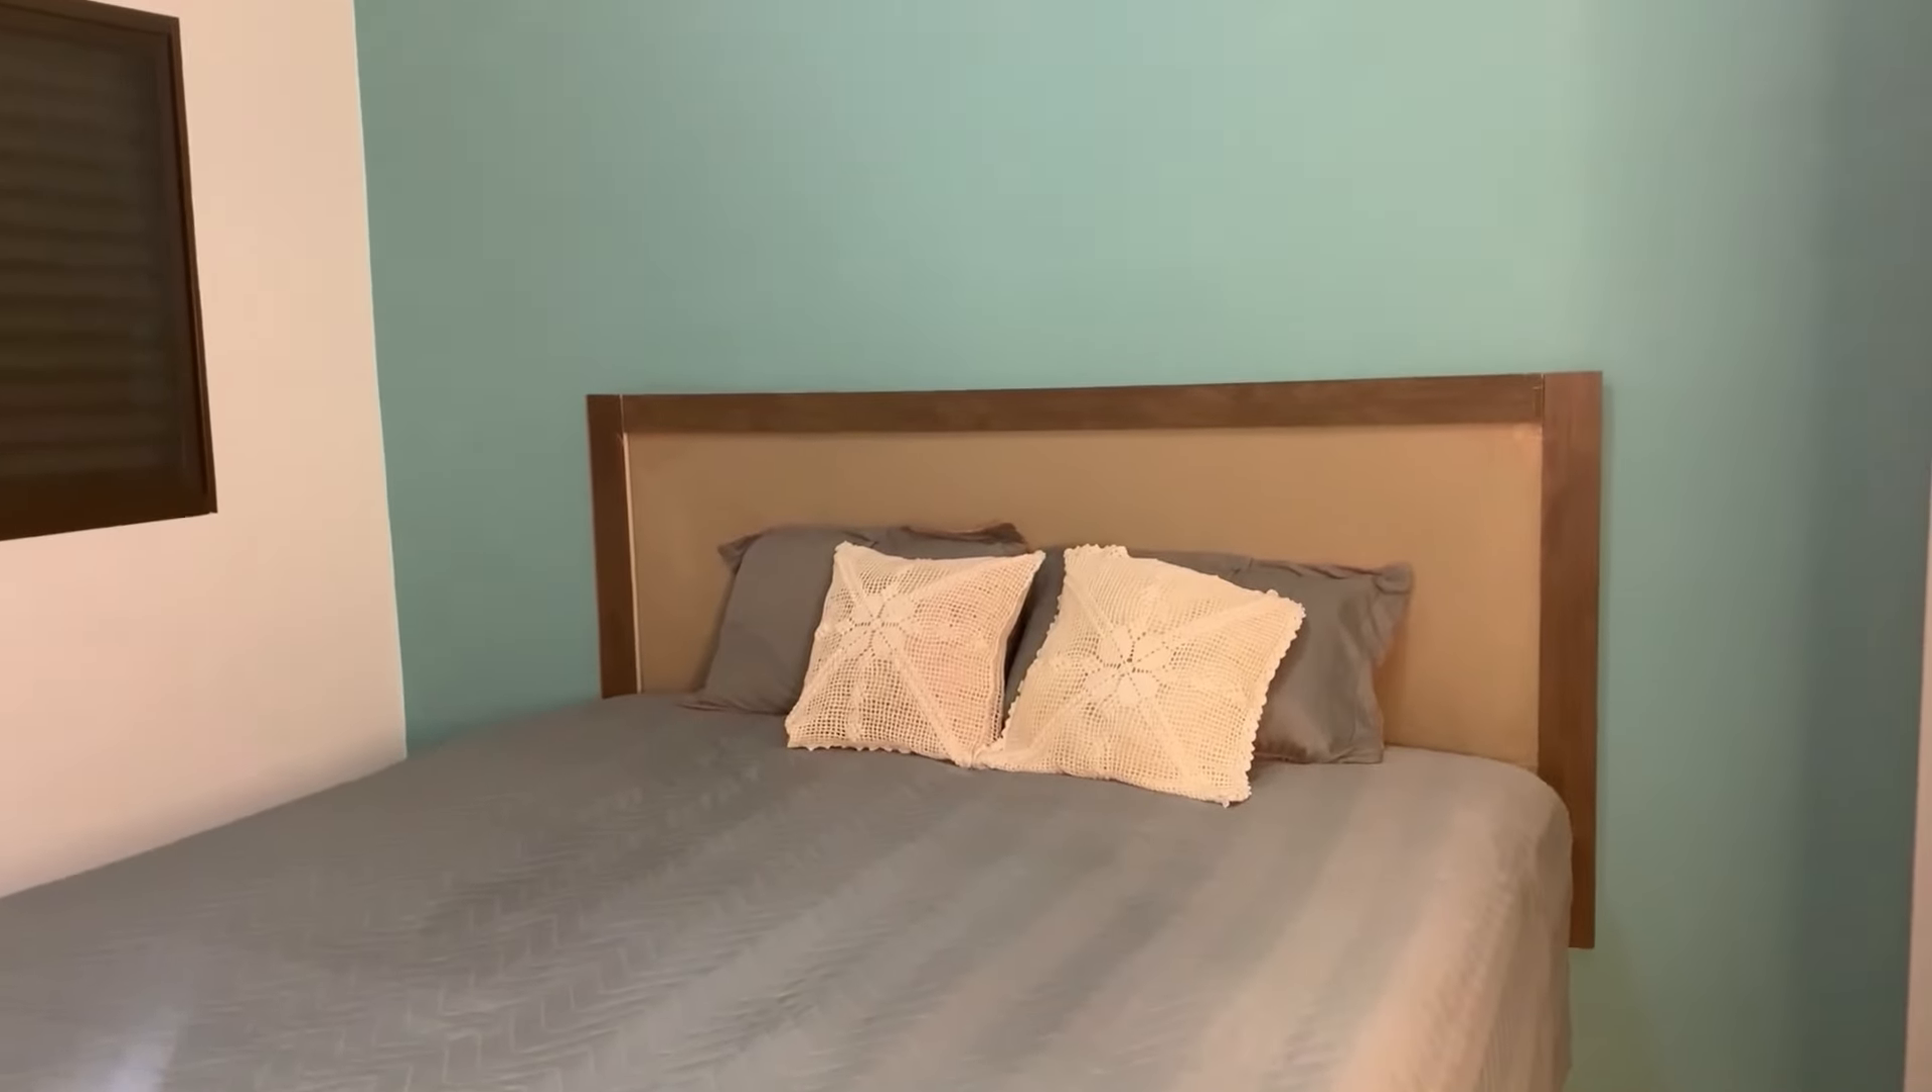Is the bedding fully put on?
Yes.